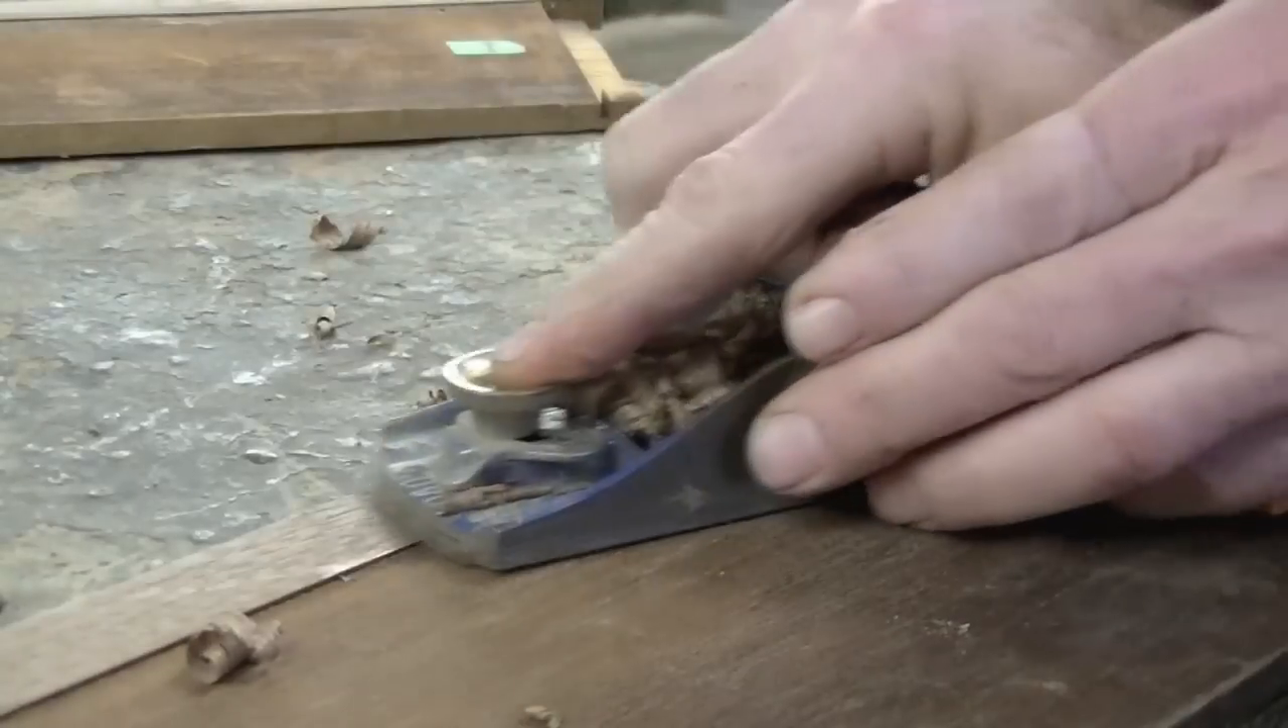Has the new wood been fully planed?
No.